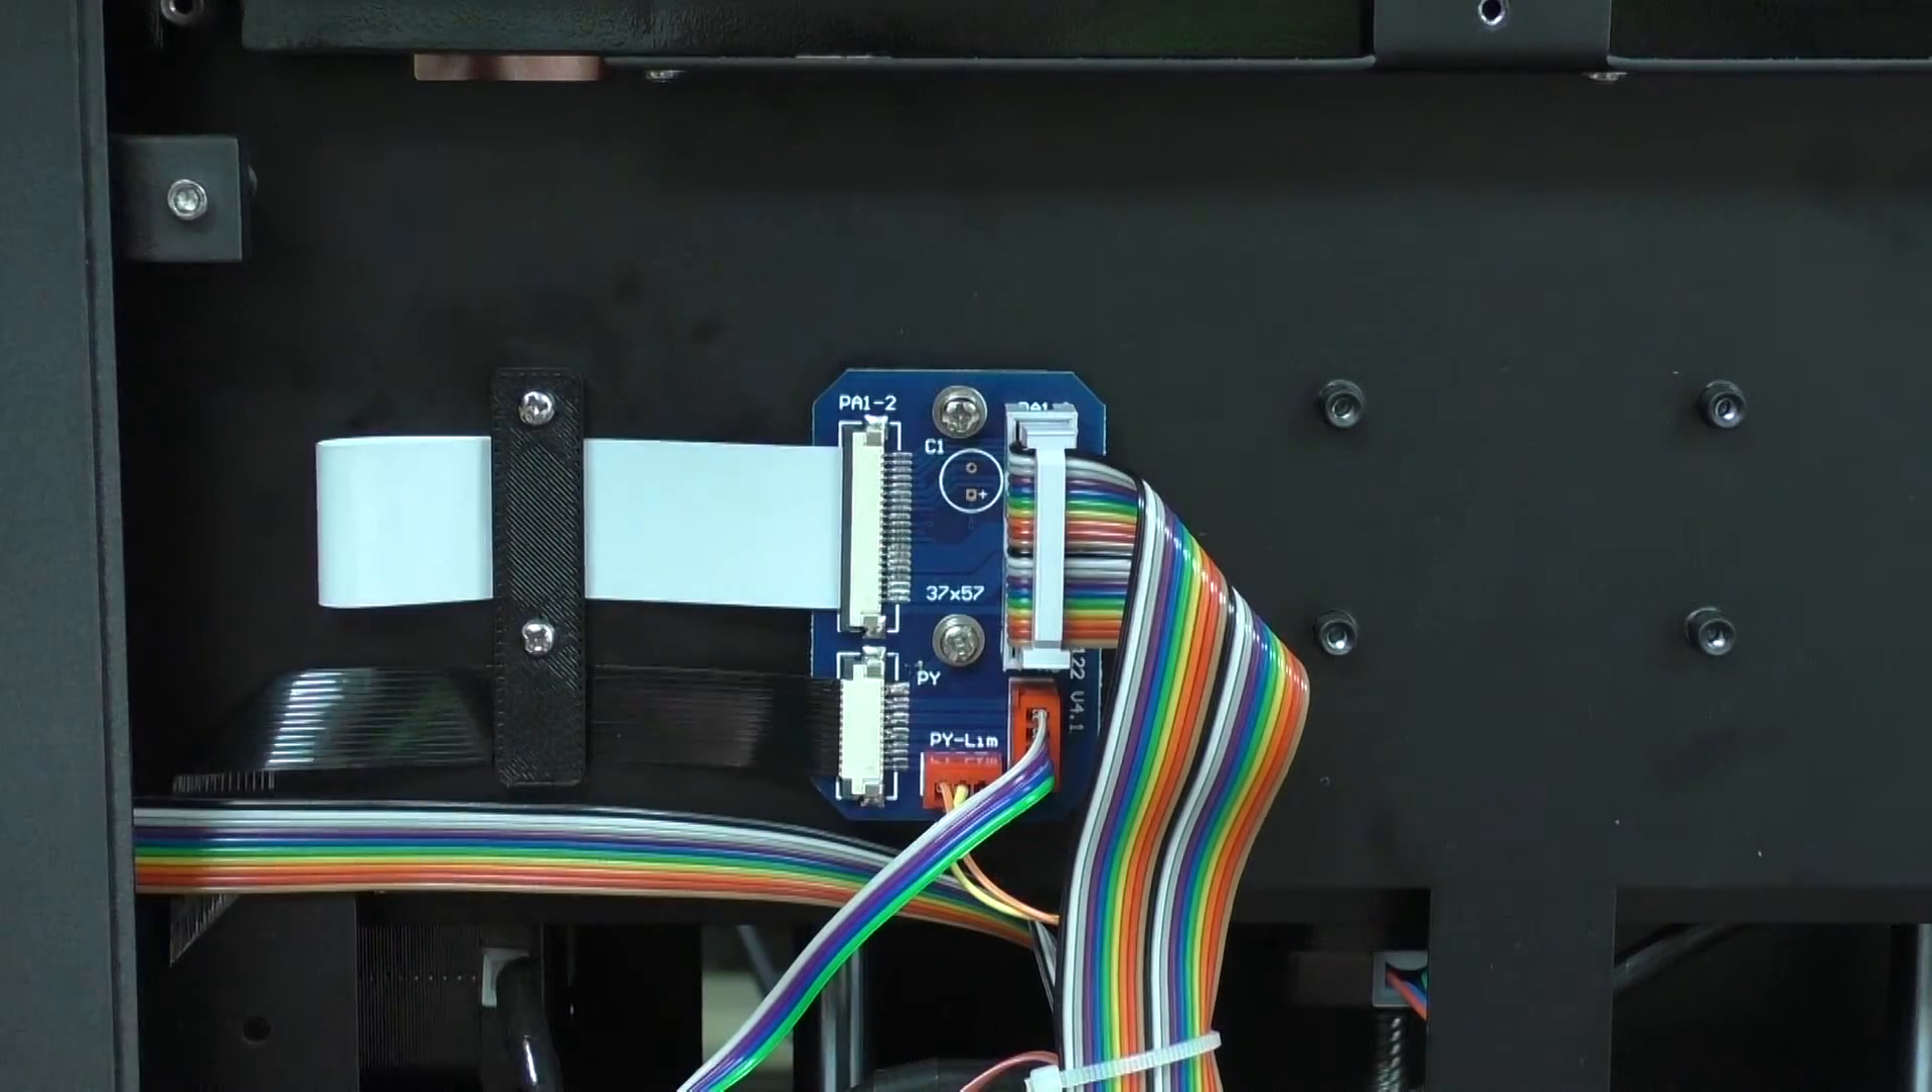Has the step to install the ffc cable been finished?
Yes.